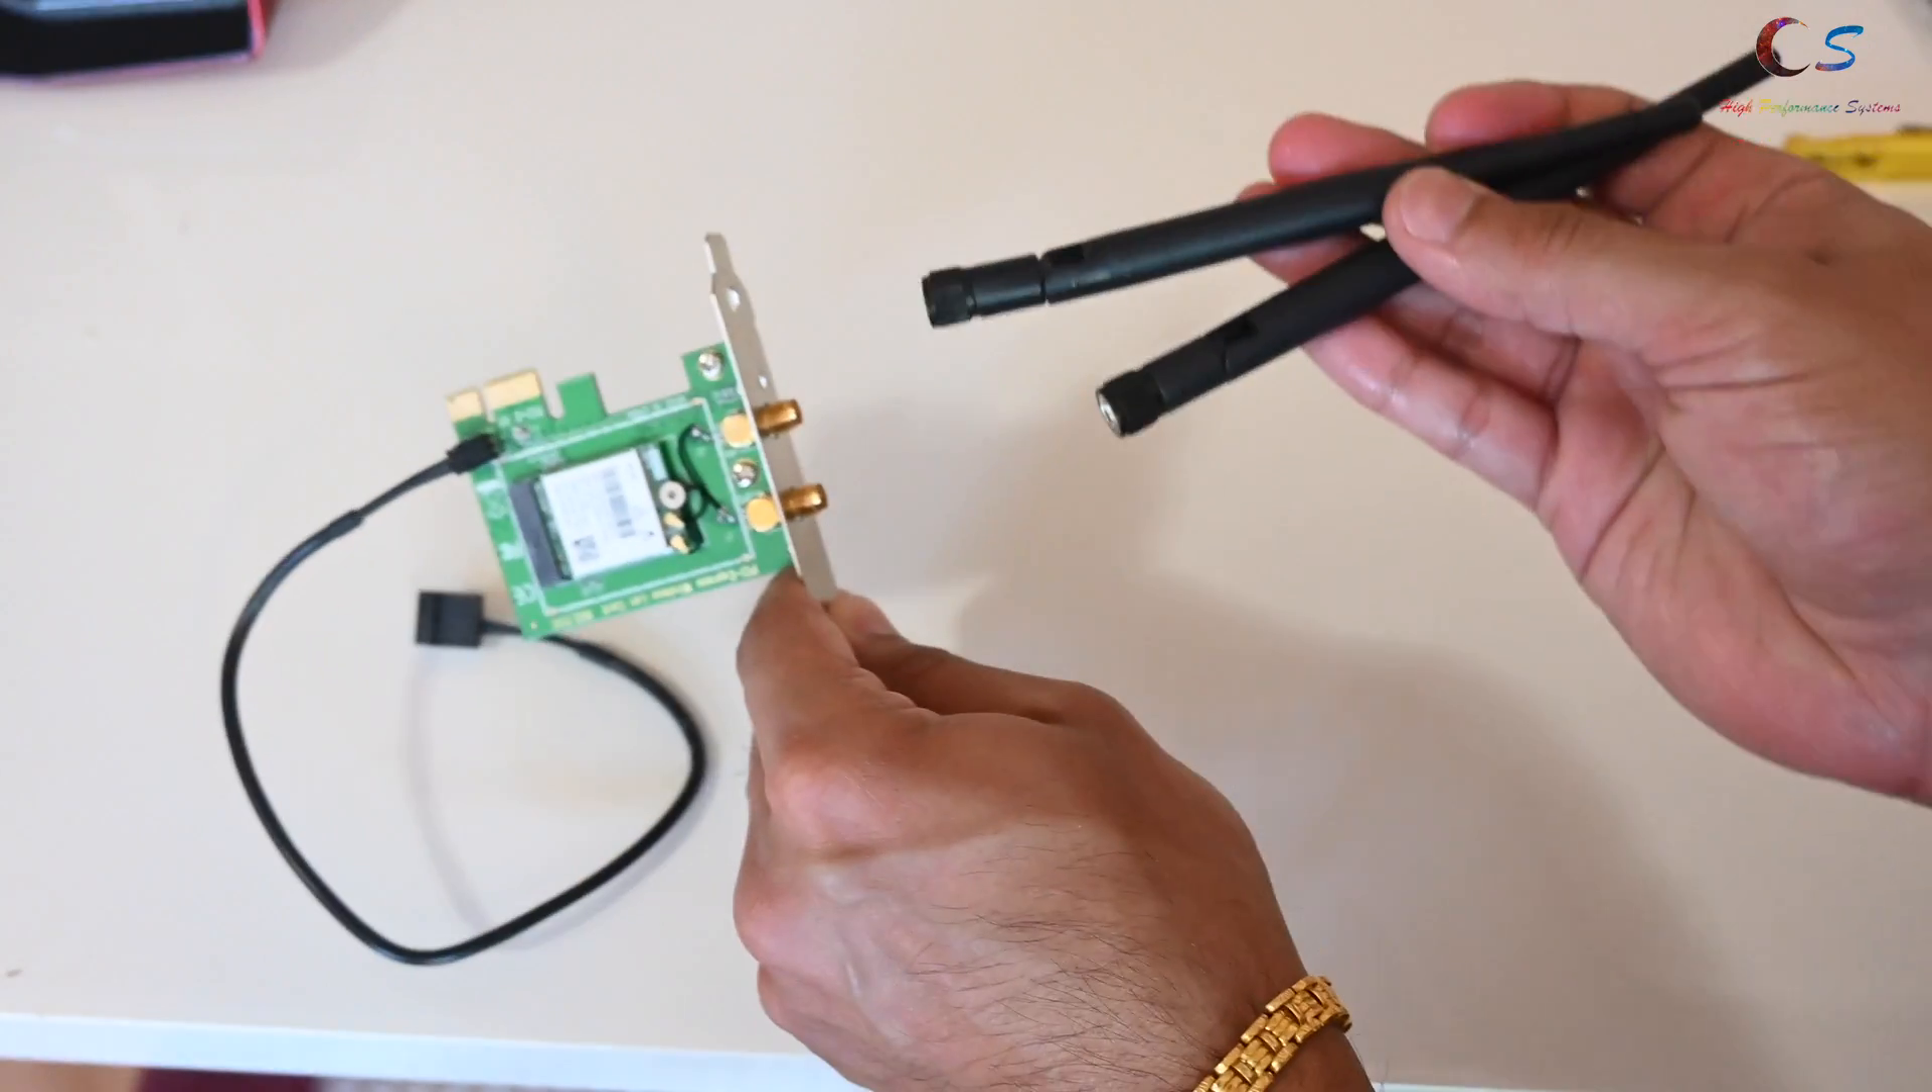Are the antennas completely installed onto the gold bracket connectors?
No.